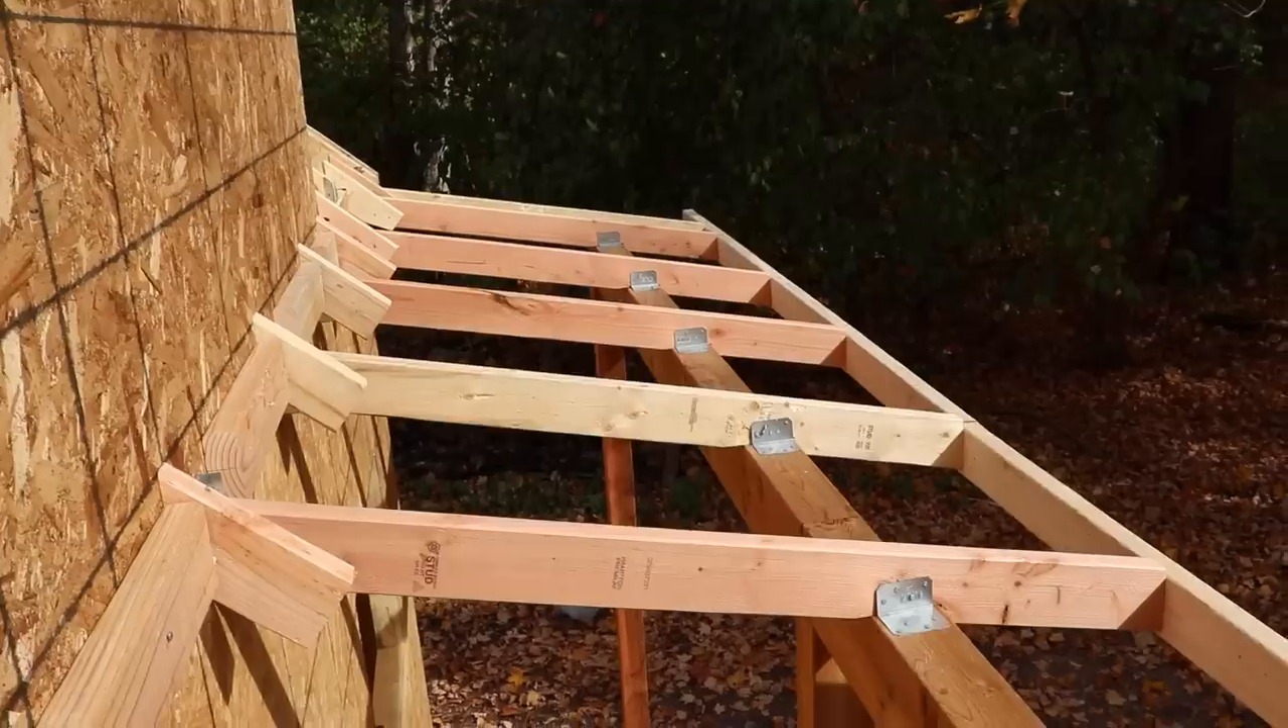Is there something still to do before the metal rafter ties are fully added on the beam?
No.